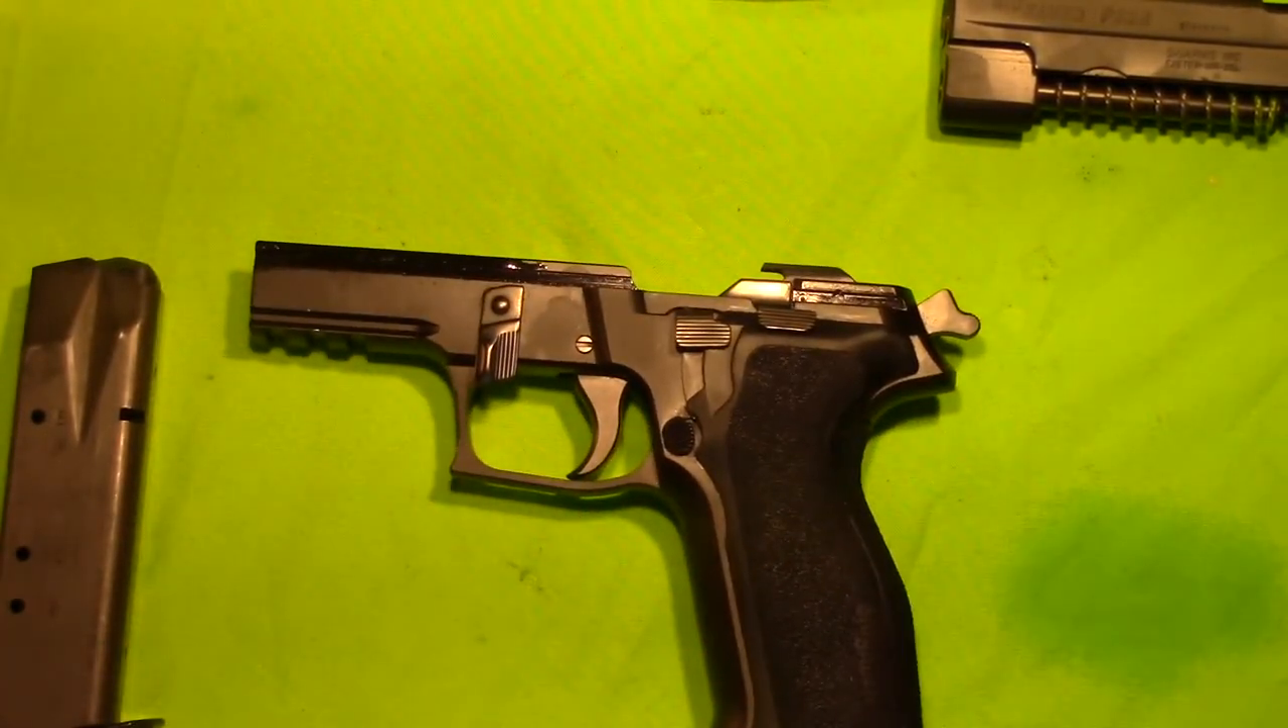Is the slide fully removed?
Yes.